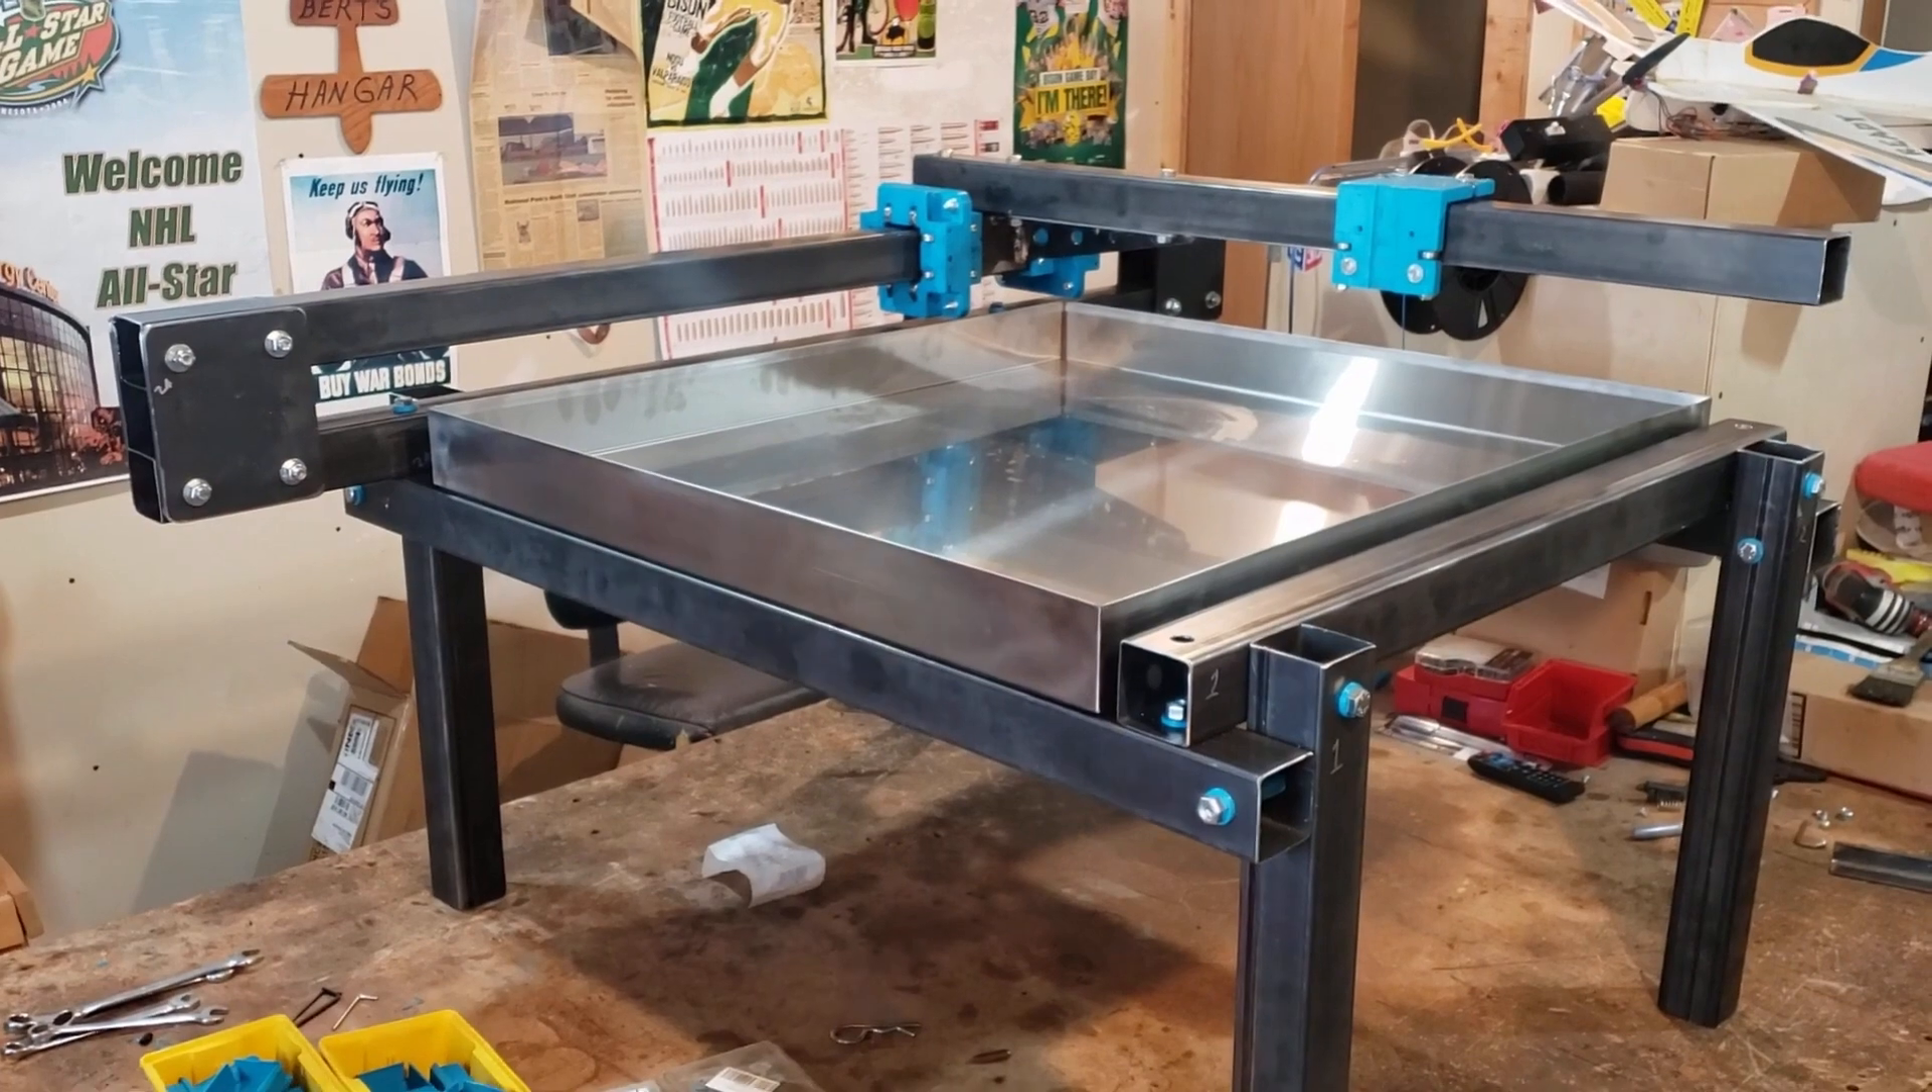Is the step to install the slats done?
No.